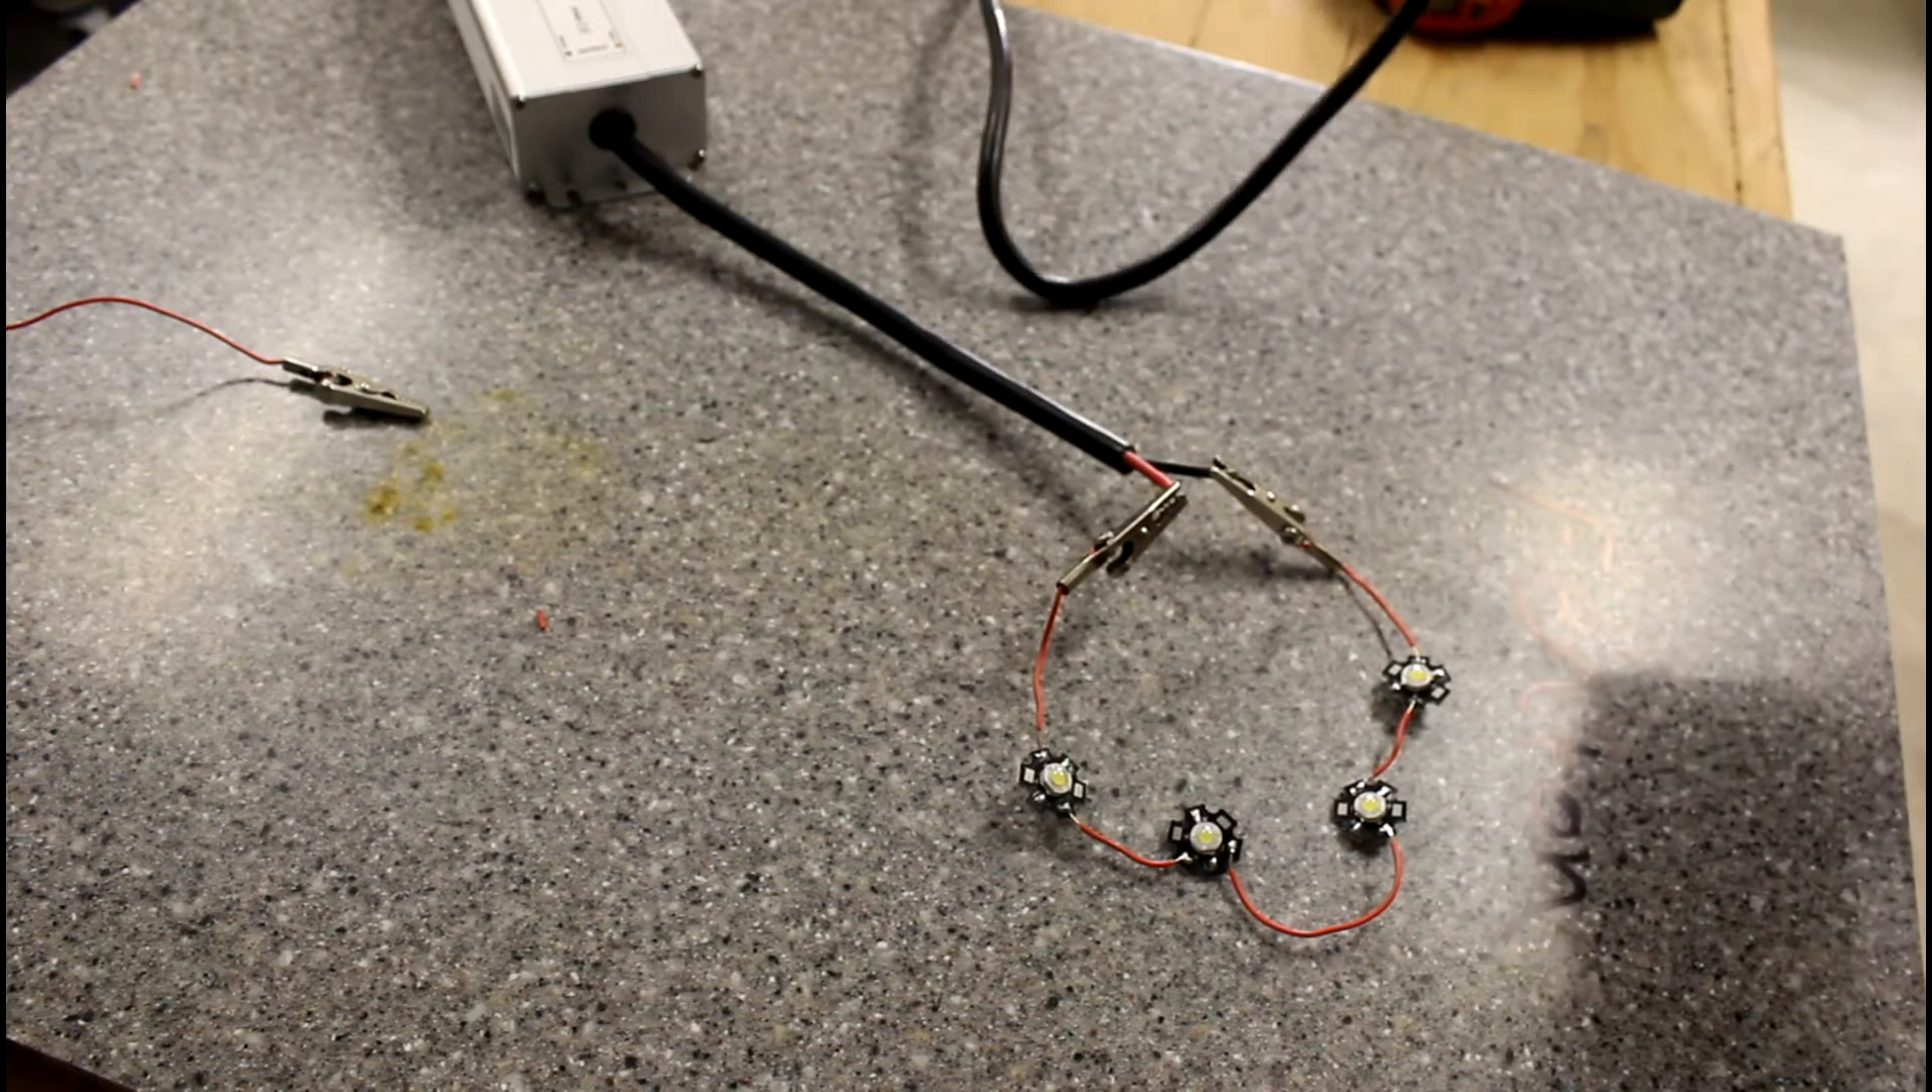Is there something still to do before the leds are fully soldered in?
No.